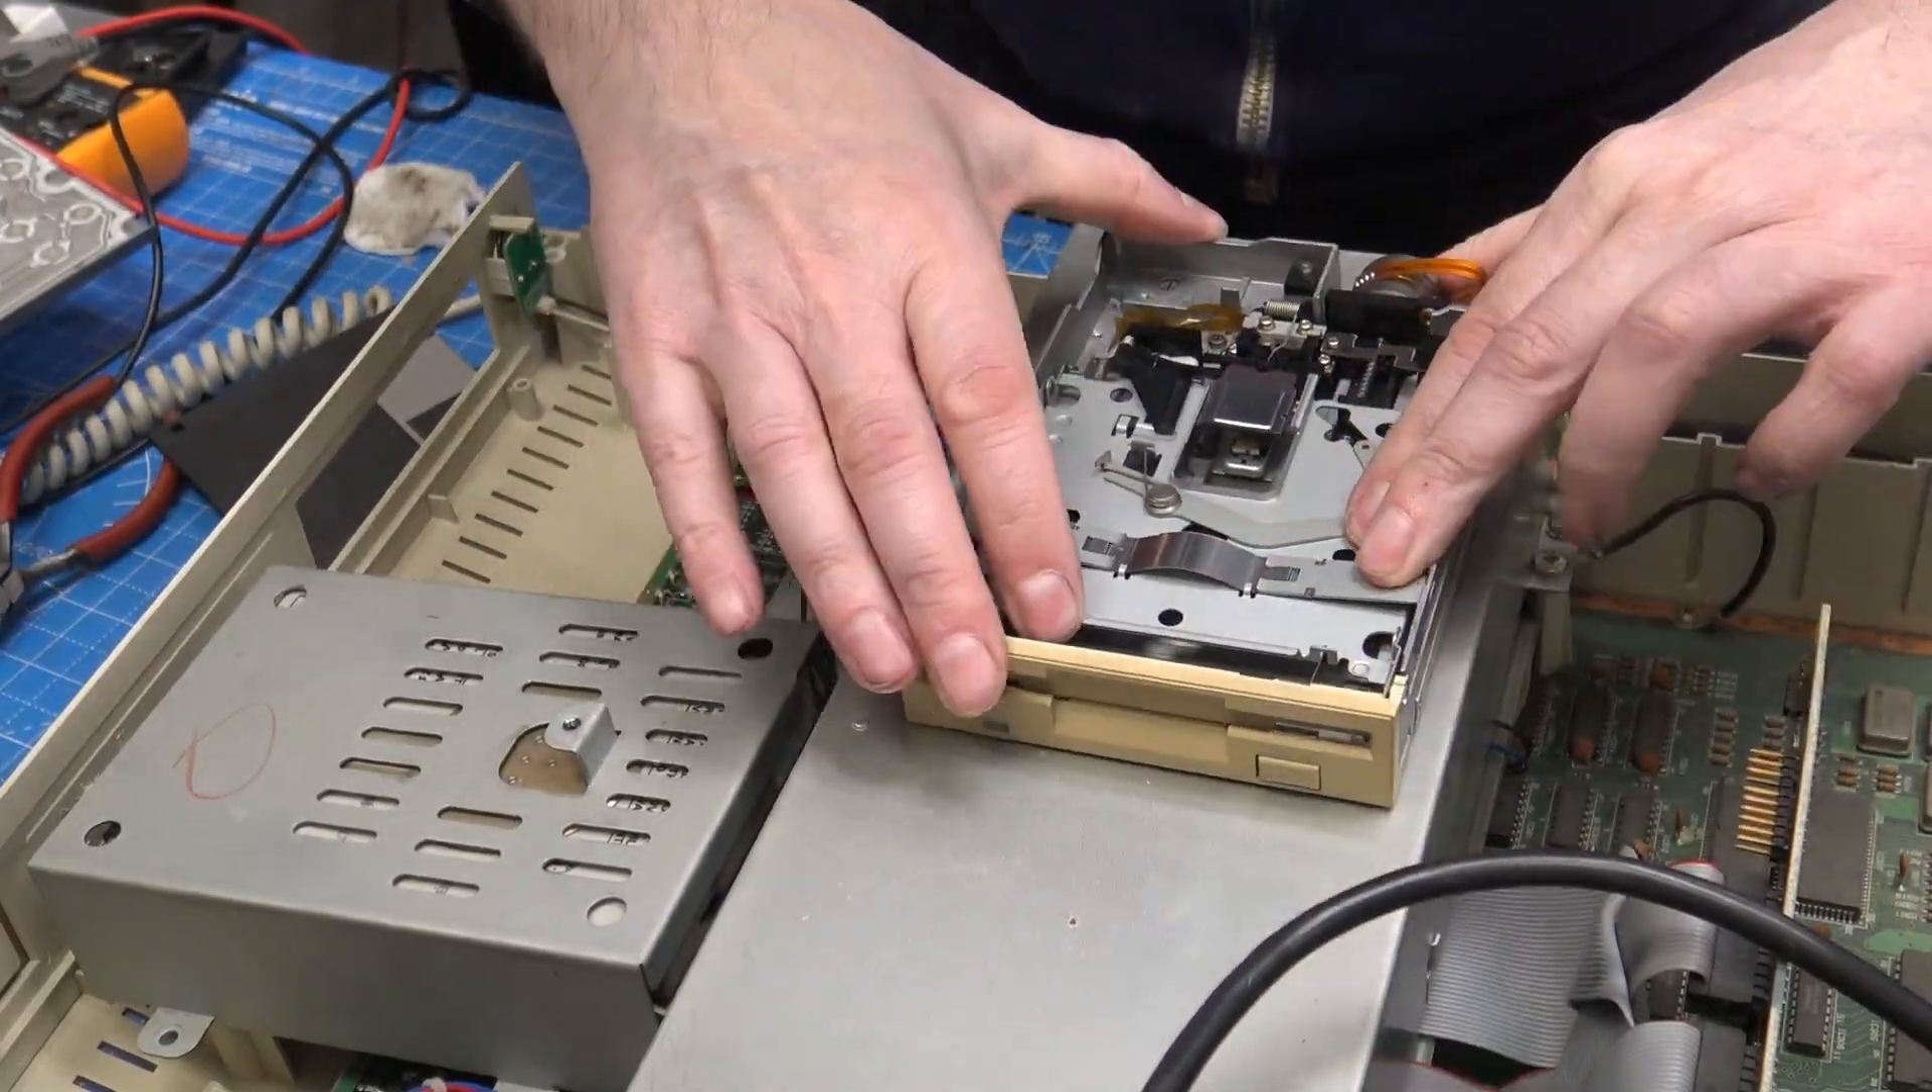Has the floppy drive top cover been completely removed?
Yes.